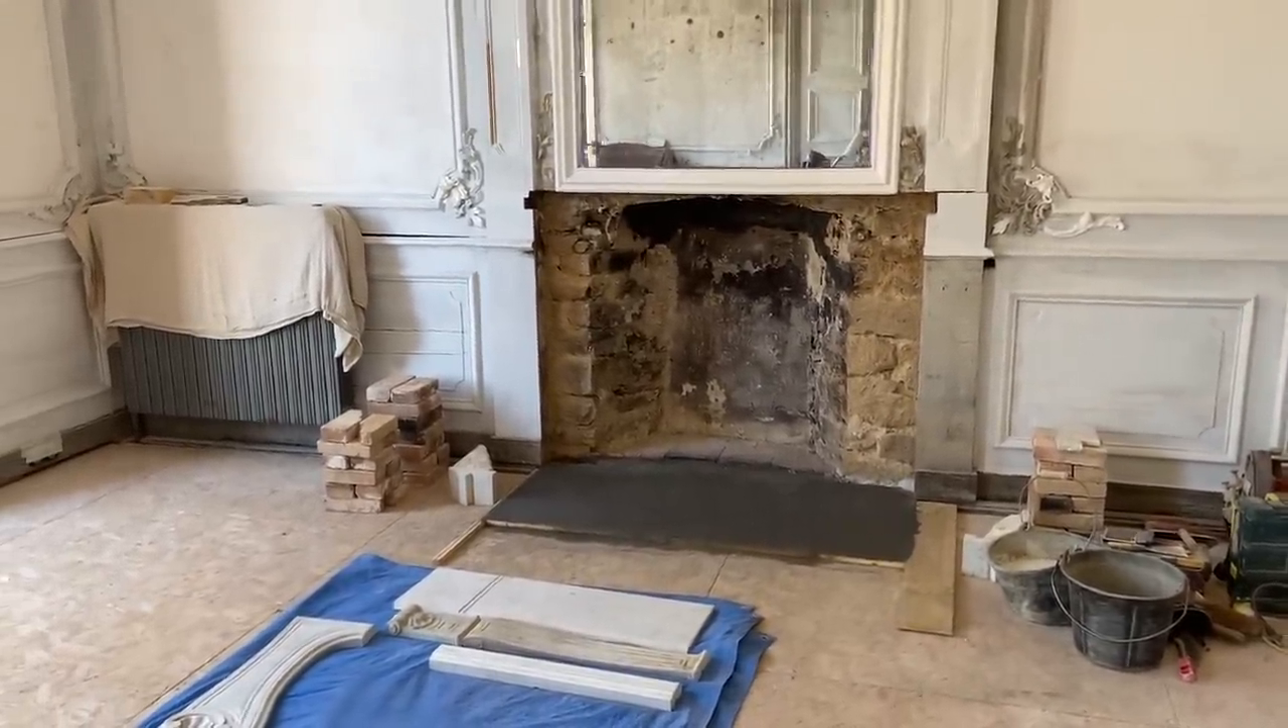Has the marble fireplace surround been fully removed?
Yes.